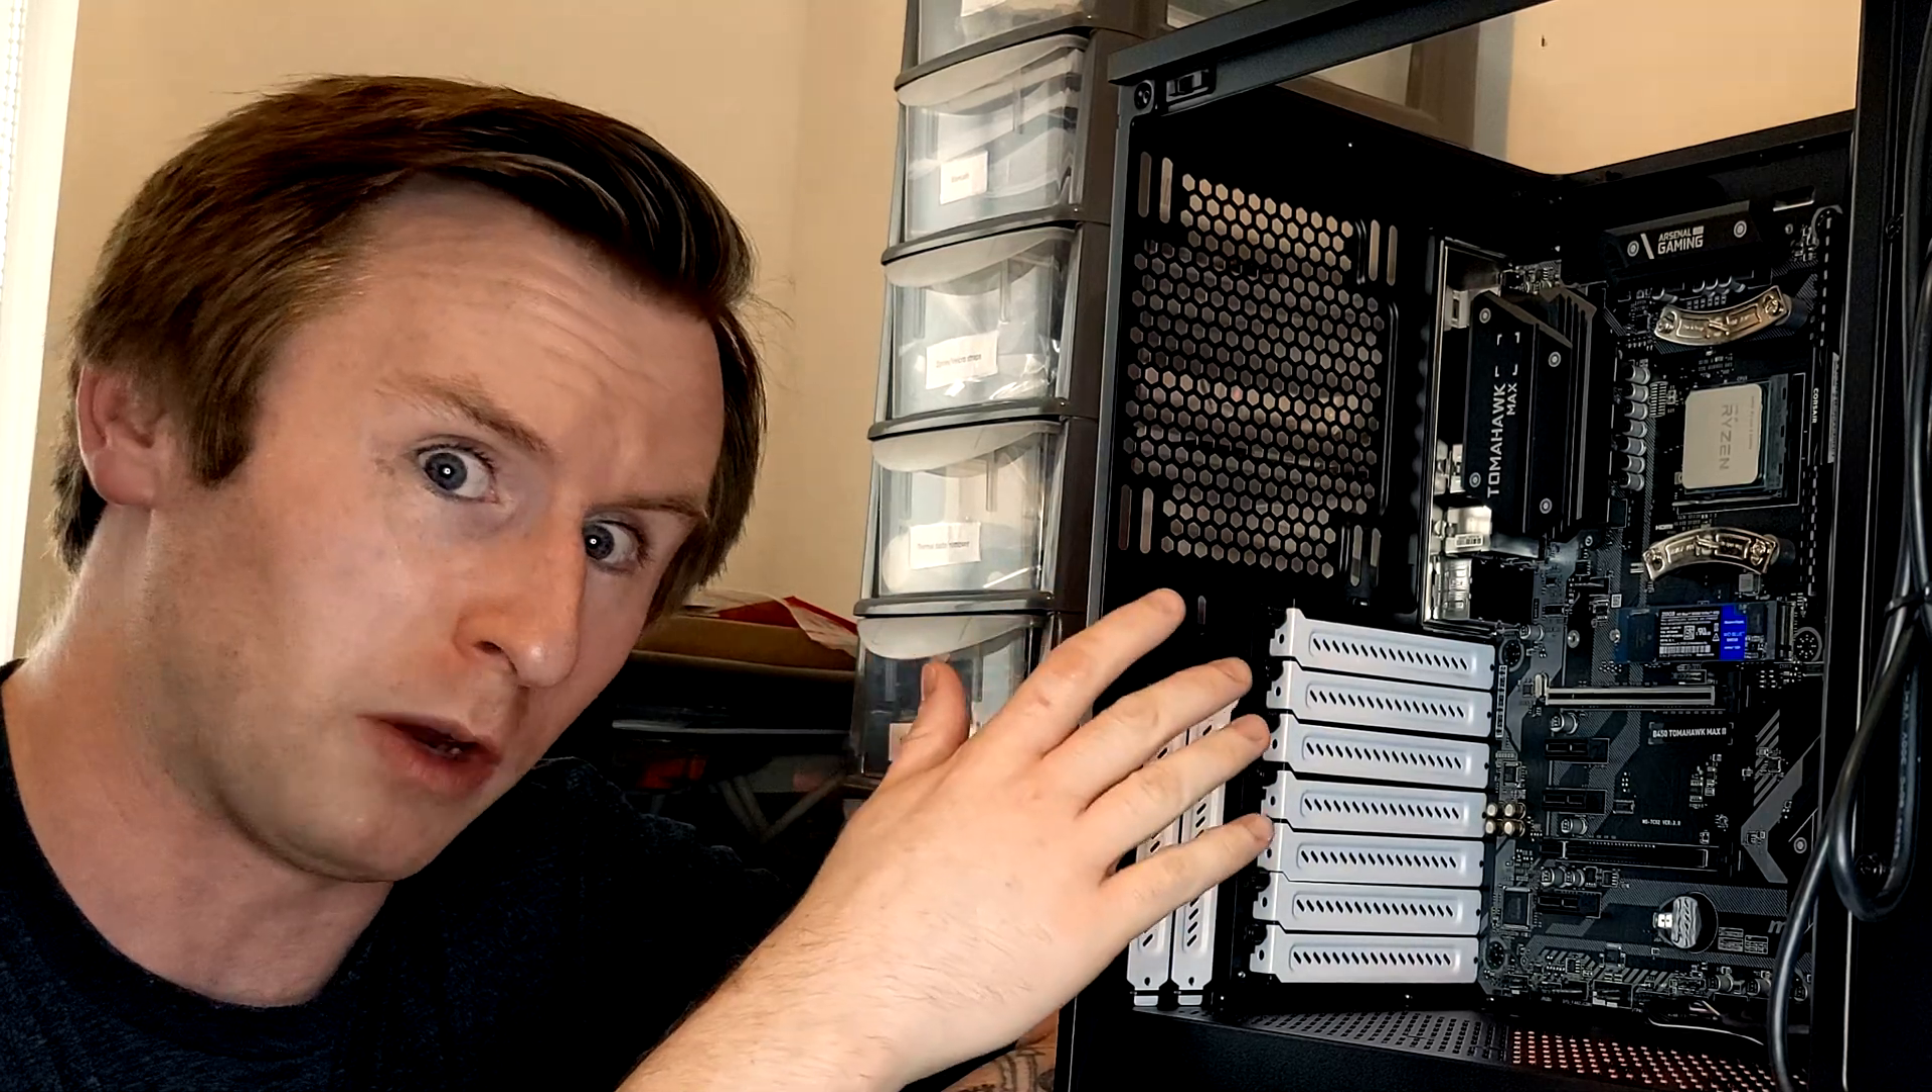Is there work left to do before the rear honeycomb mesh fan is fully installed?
Yes.